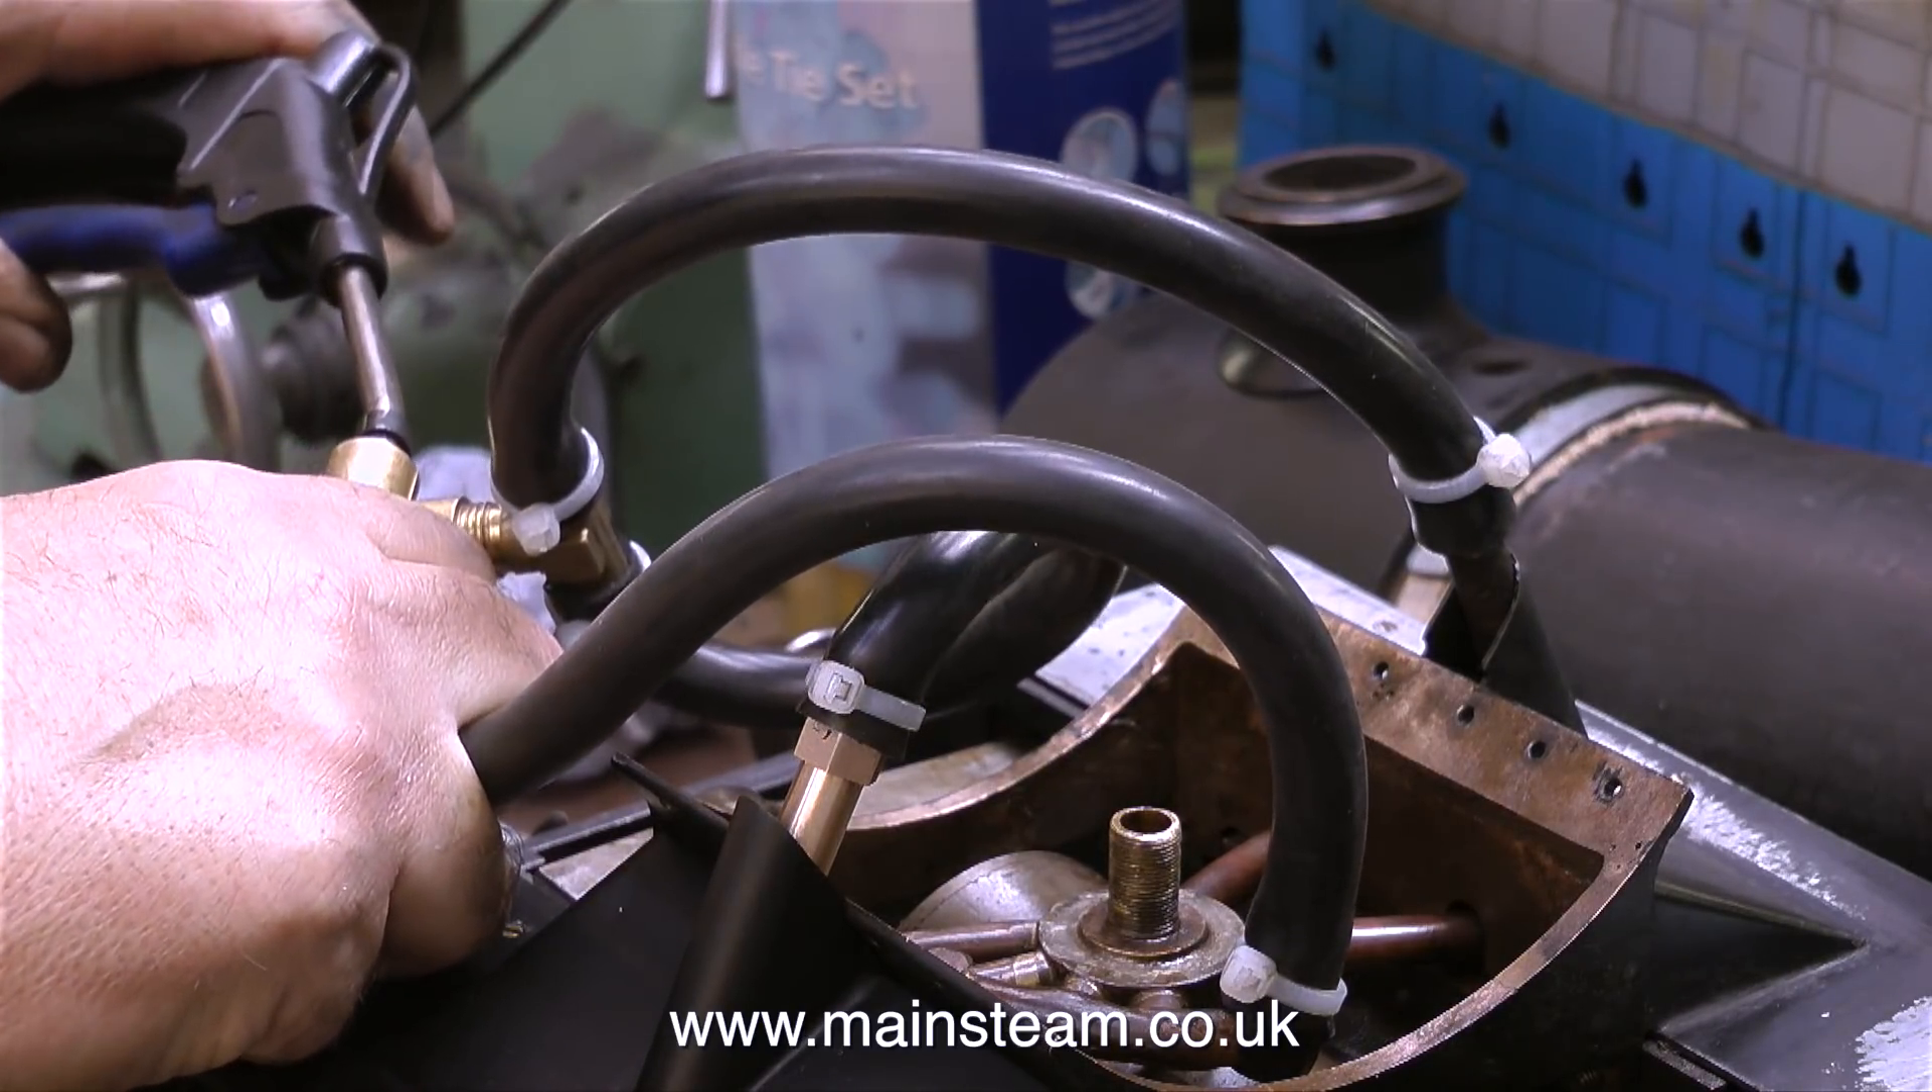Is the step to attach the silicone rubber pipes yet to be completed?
No.